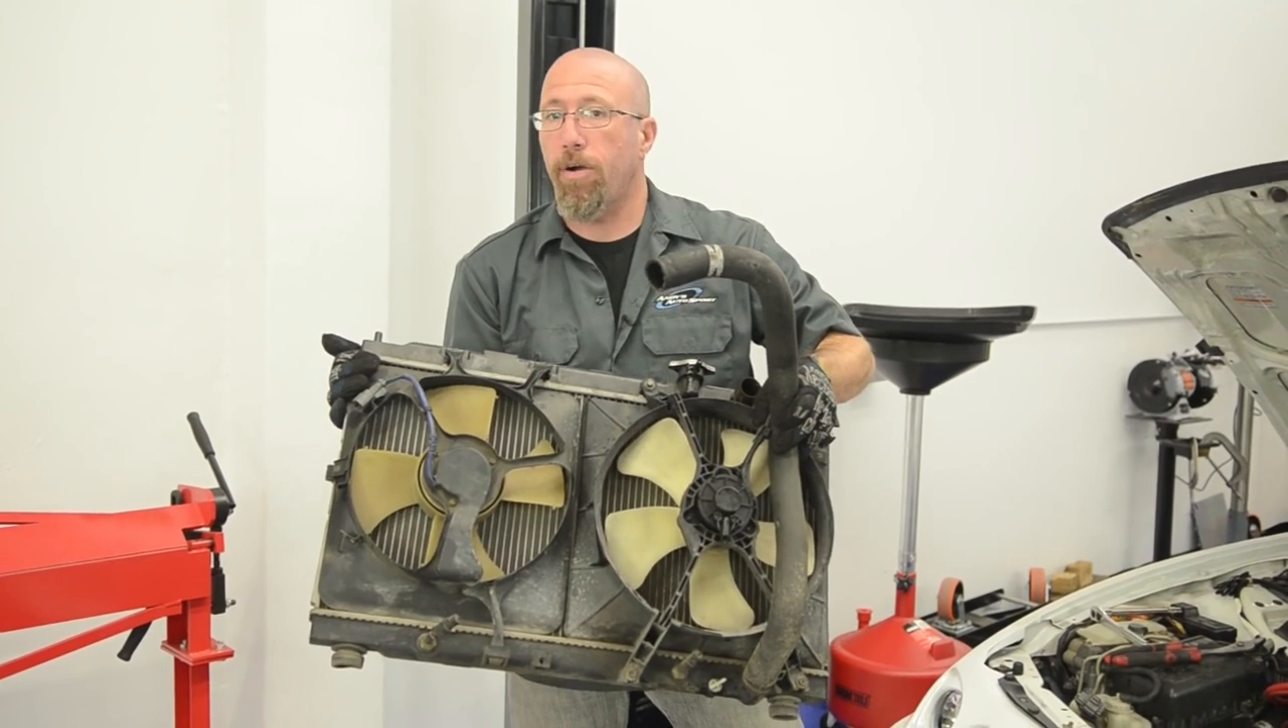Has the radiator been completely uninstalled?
Yes.